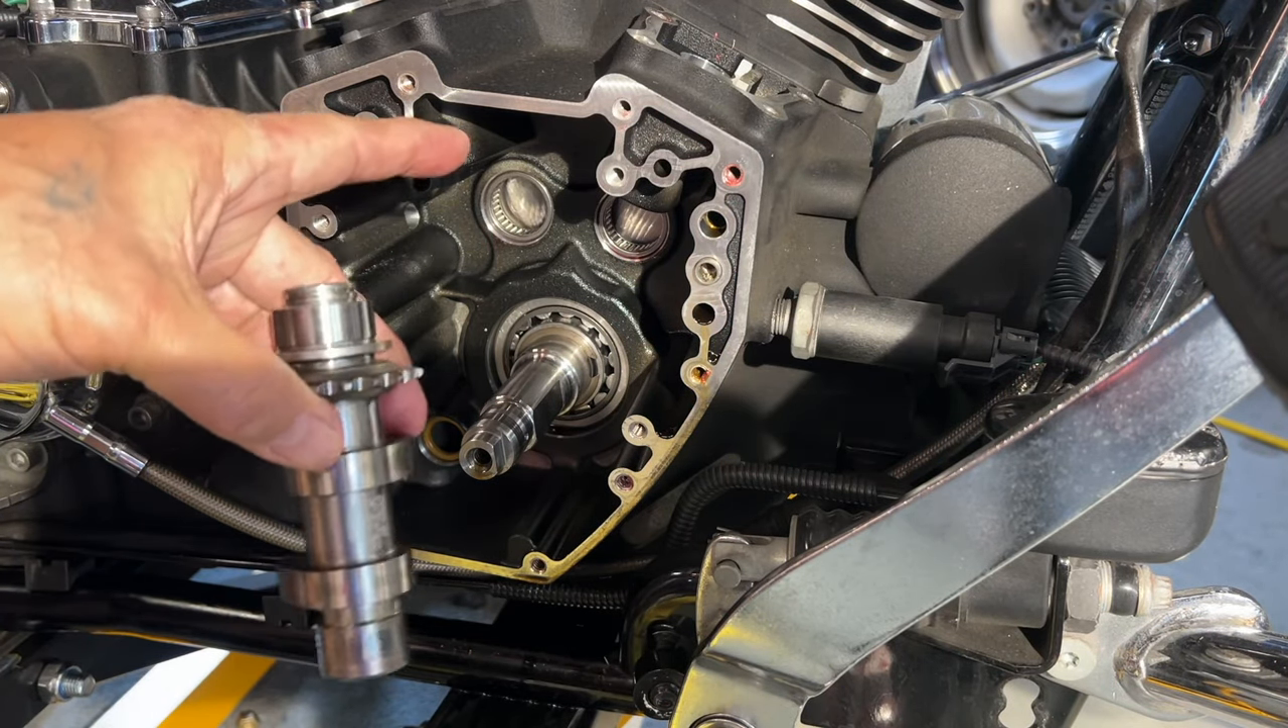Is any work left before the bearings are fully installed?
No.